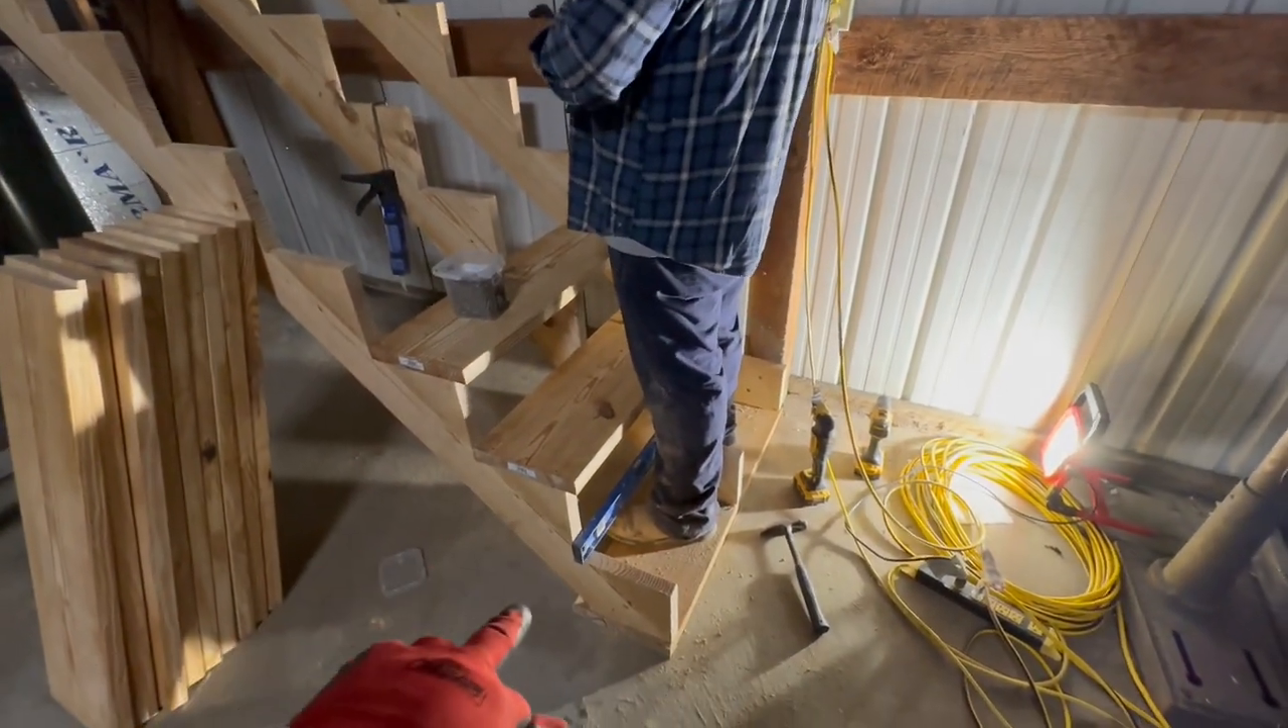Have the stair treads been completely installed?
No.